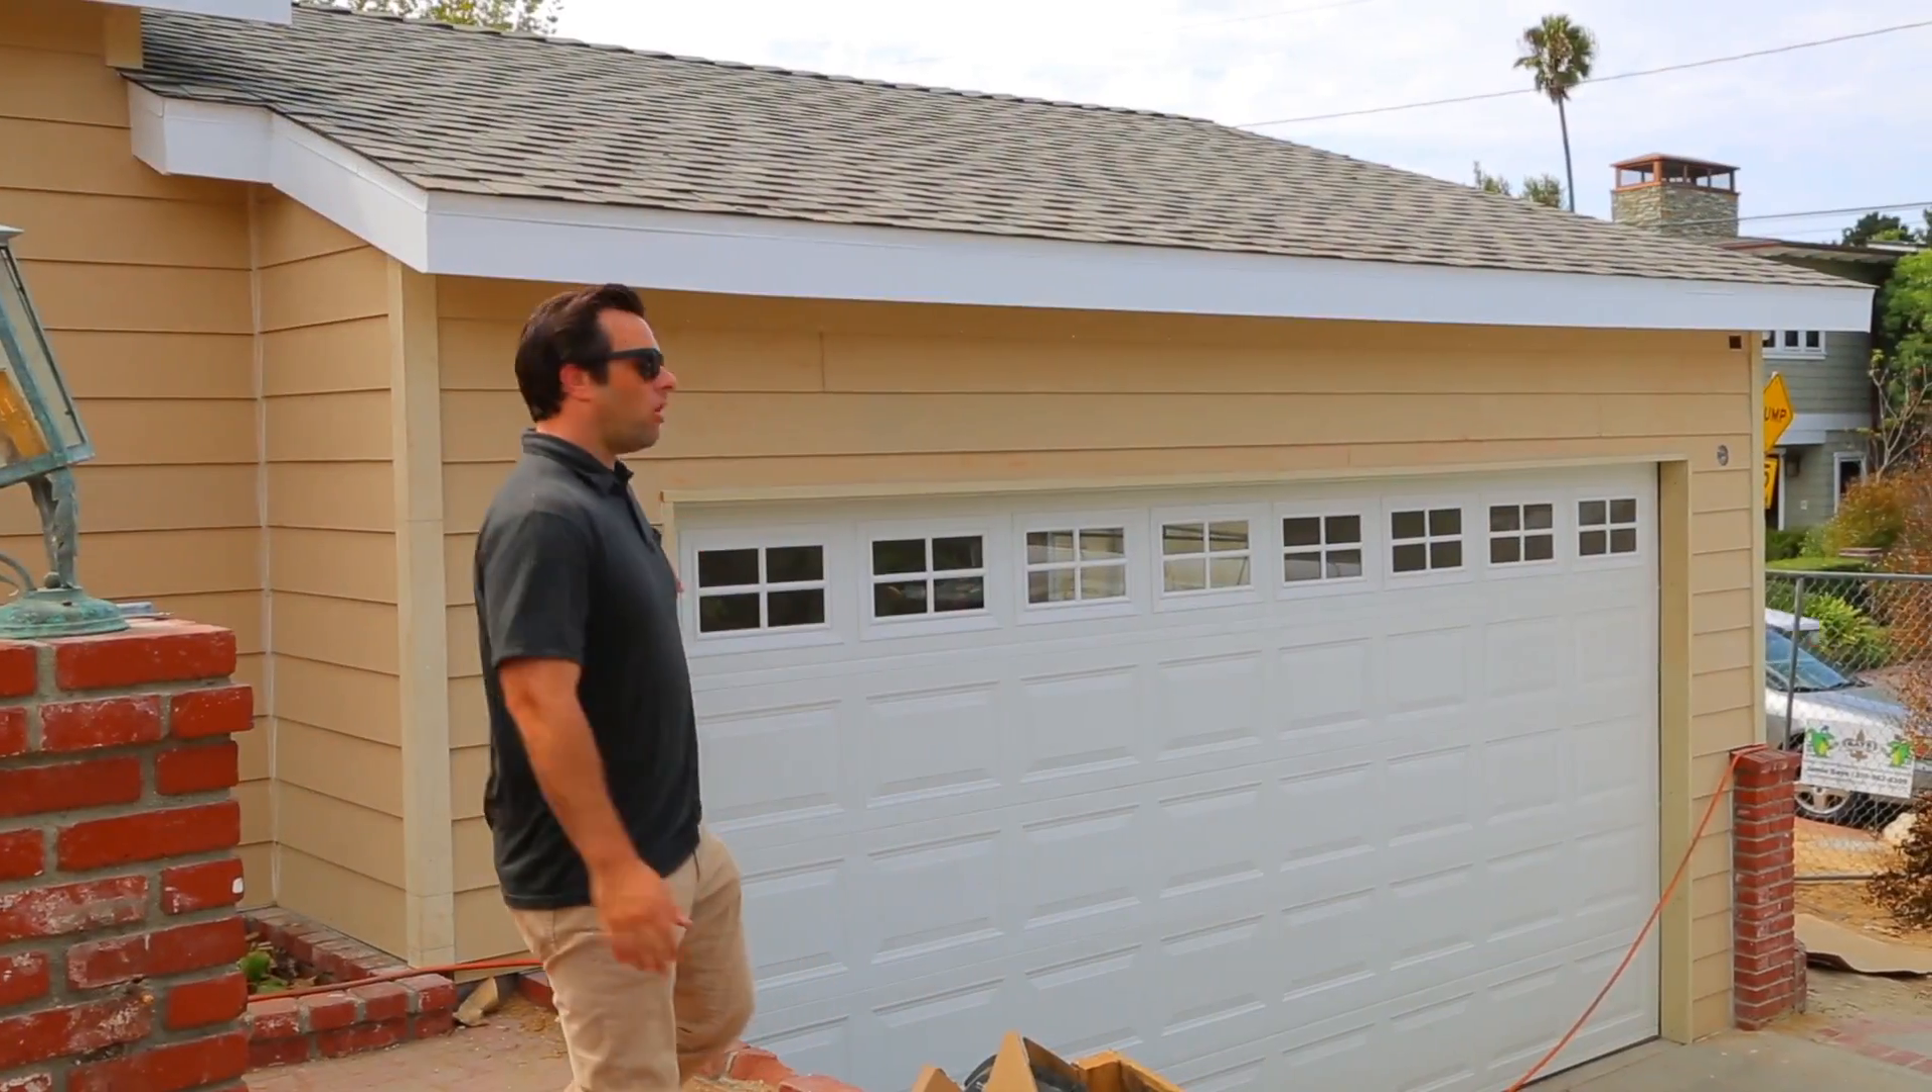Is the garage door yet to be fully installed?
No.